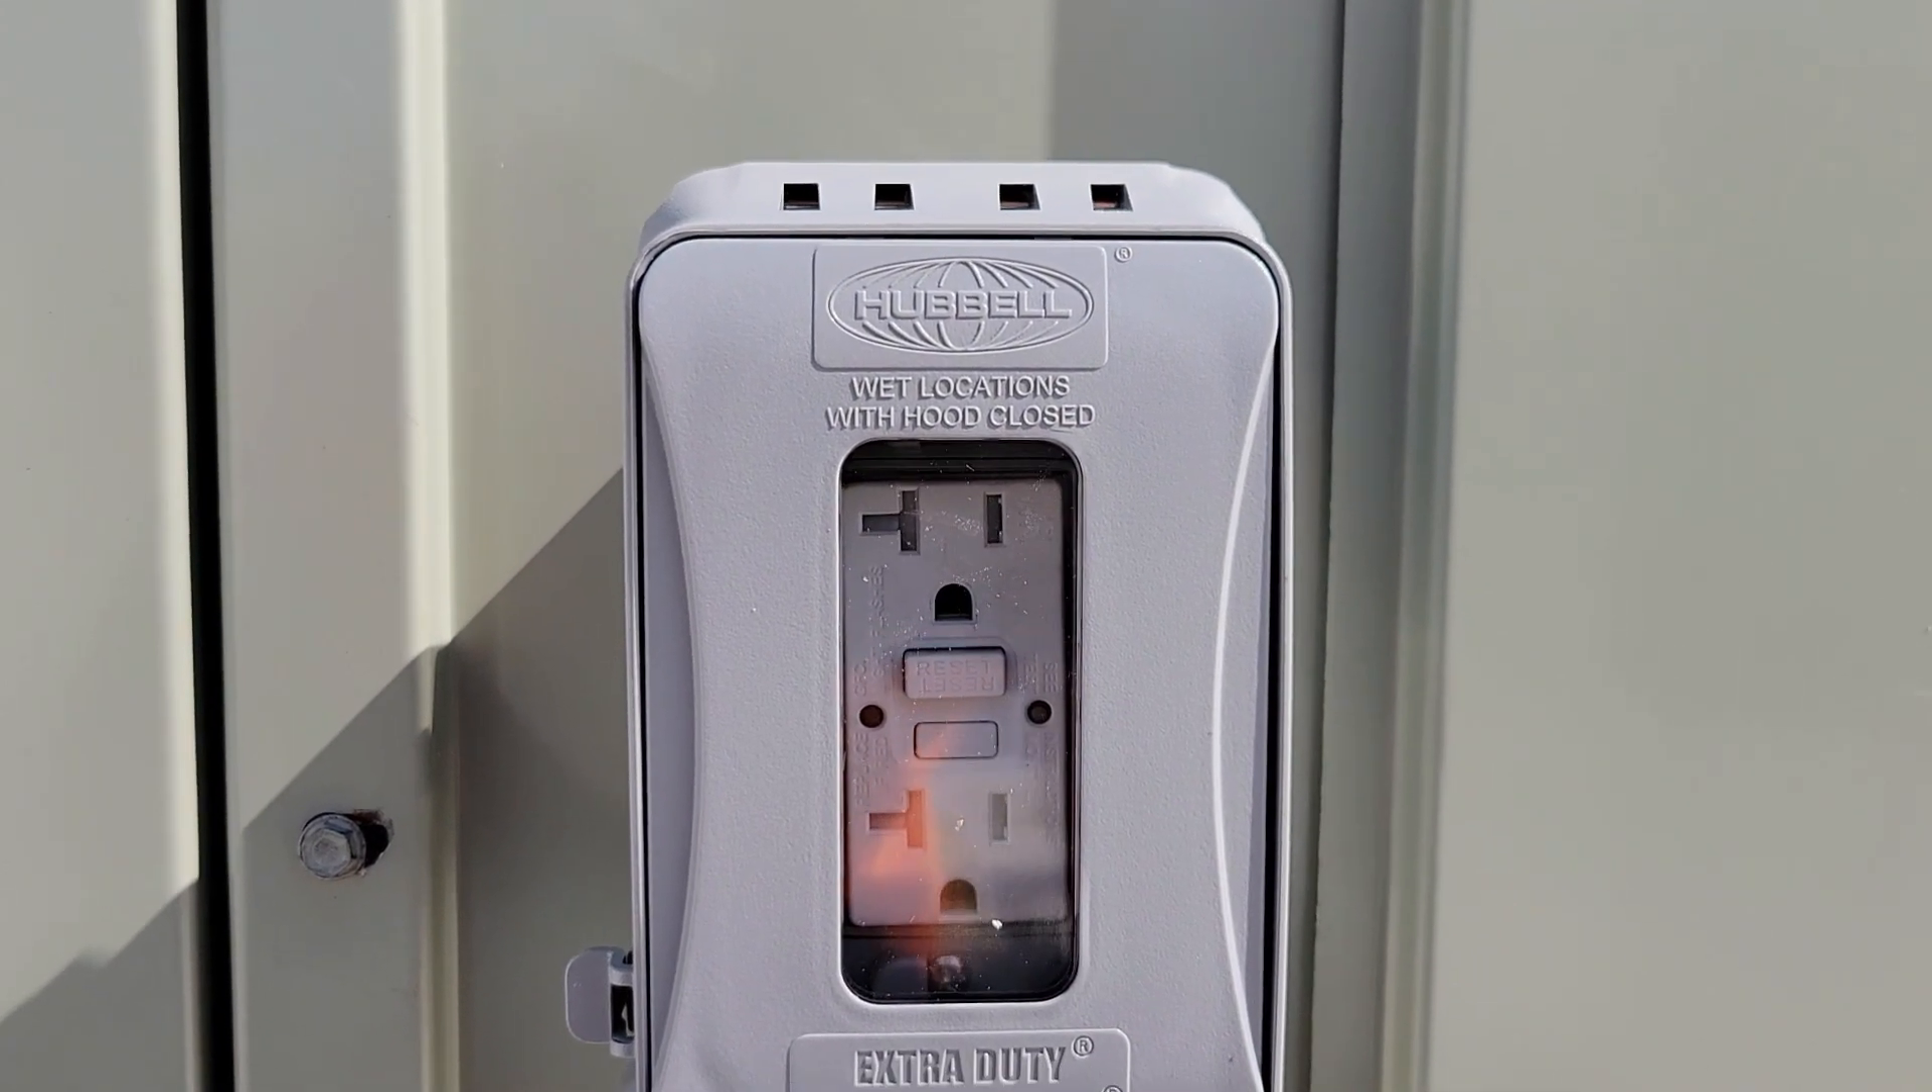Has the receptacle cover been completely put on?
Yes.